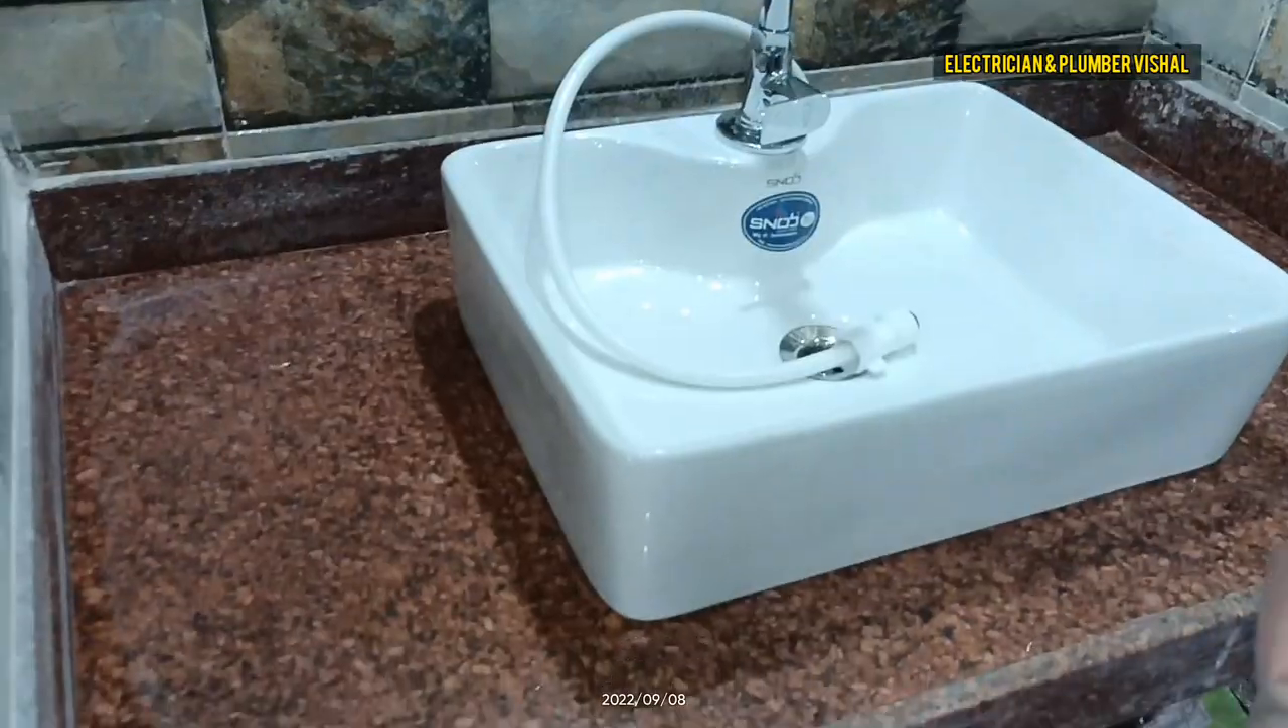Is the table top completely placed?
Yes.